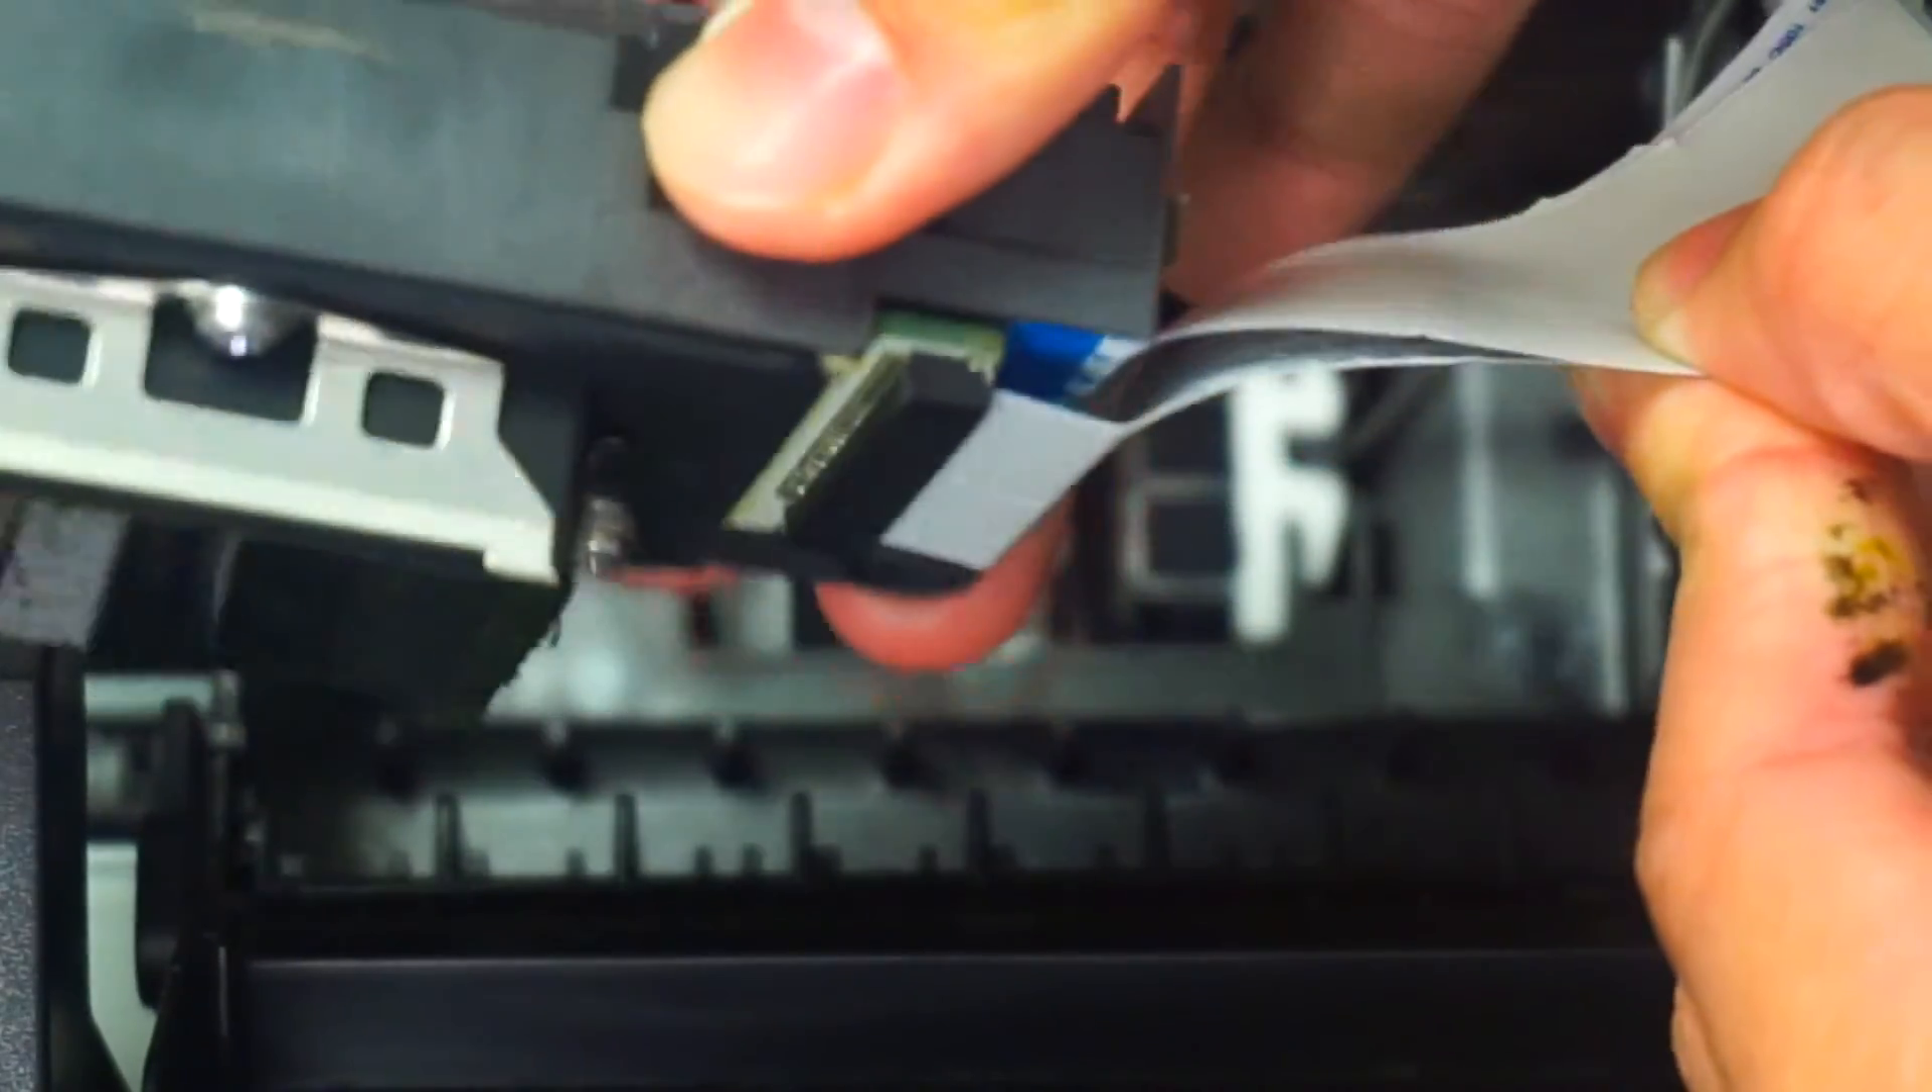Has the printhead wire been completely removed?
No.